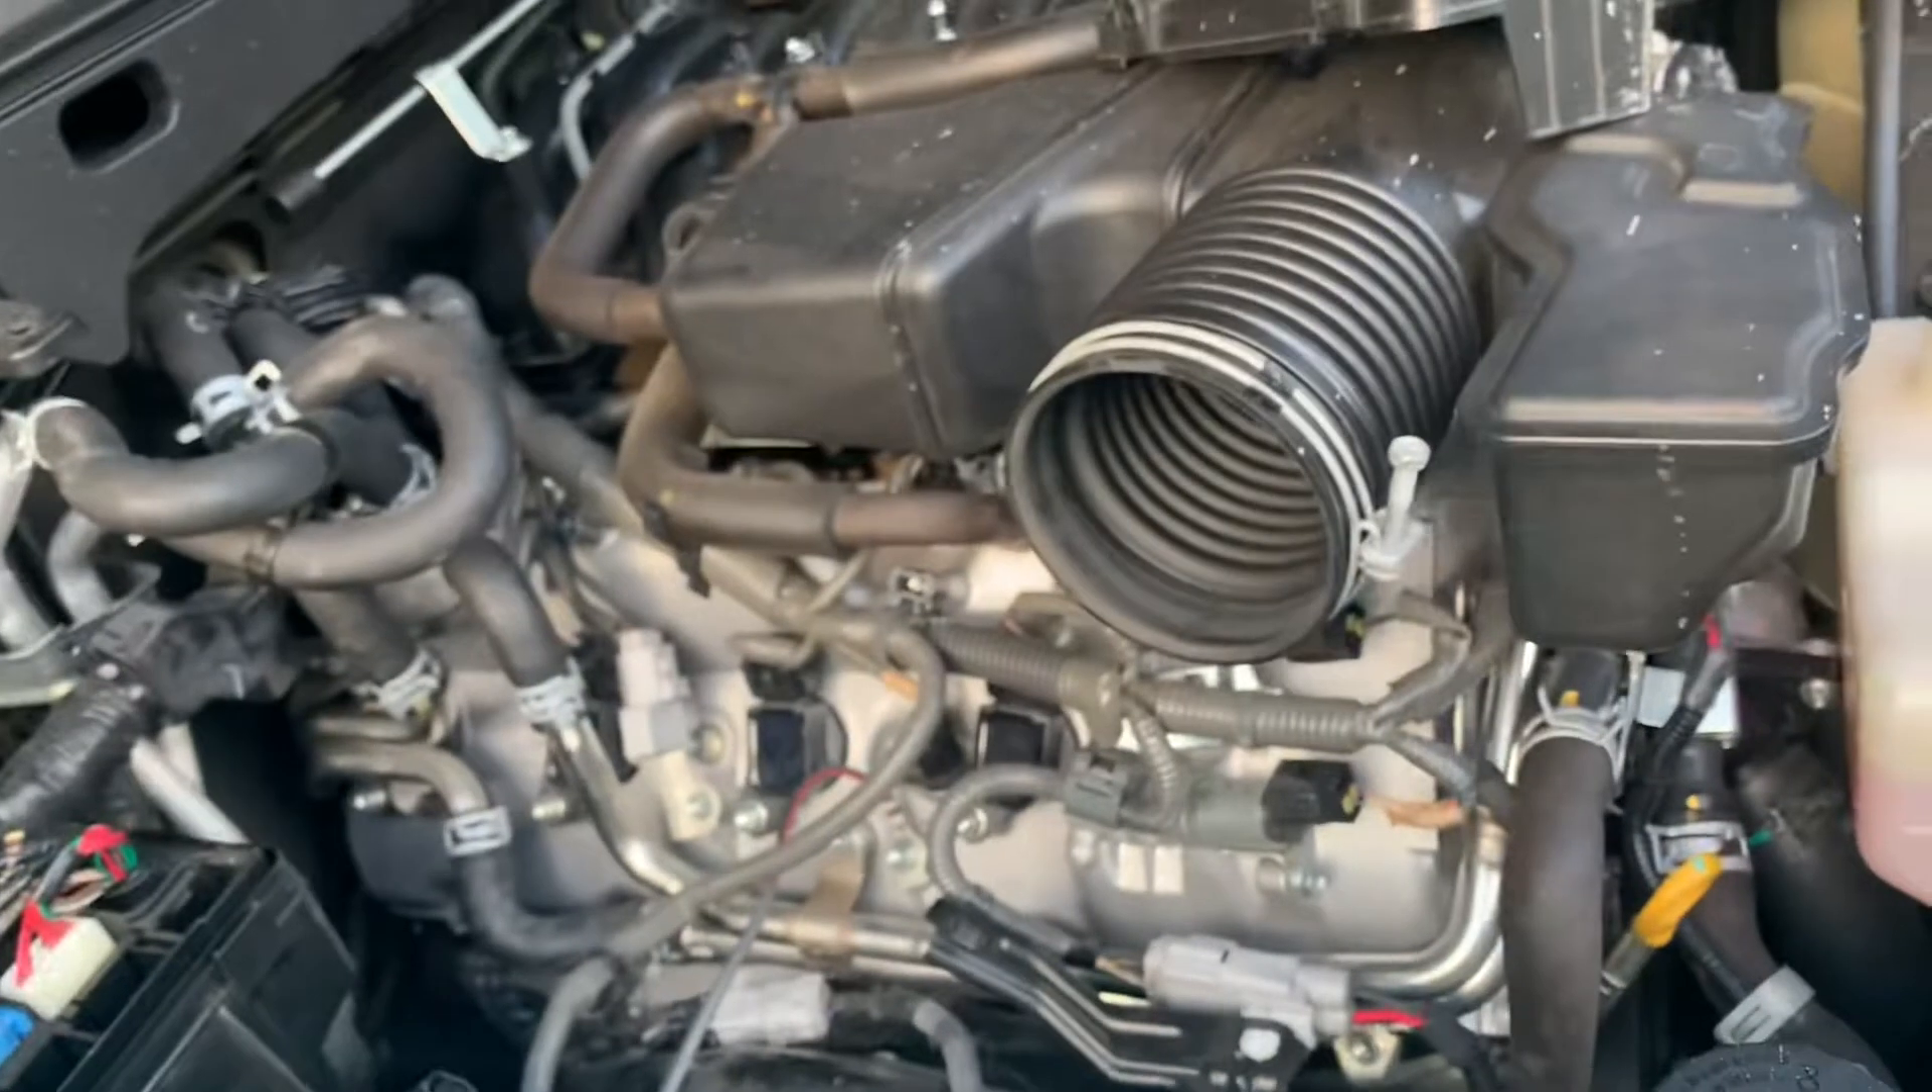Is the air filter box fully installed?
No.